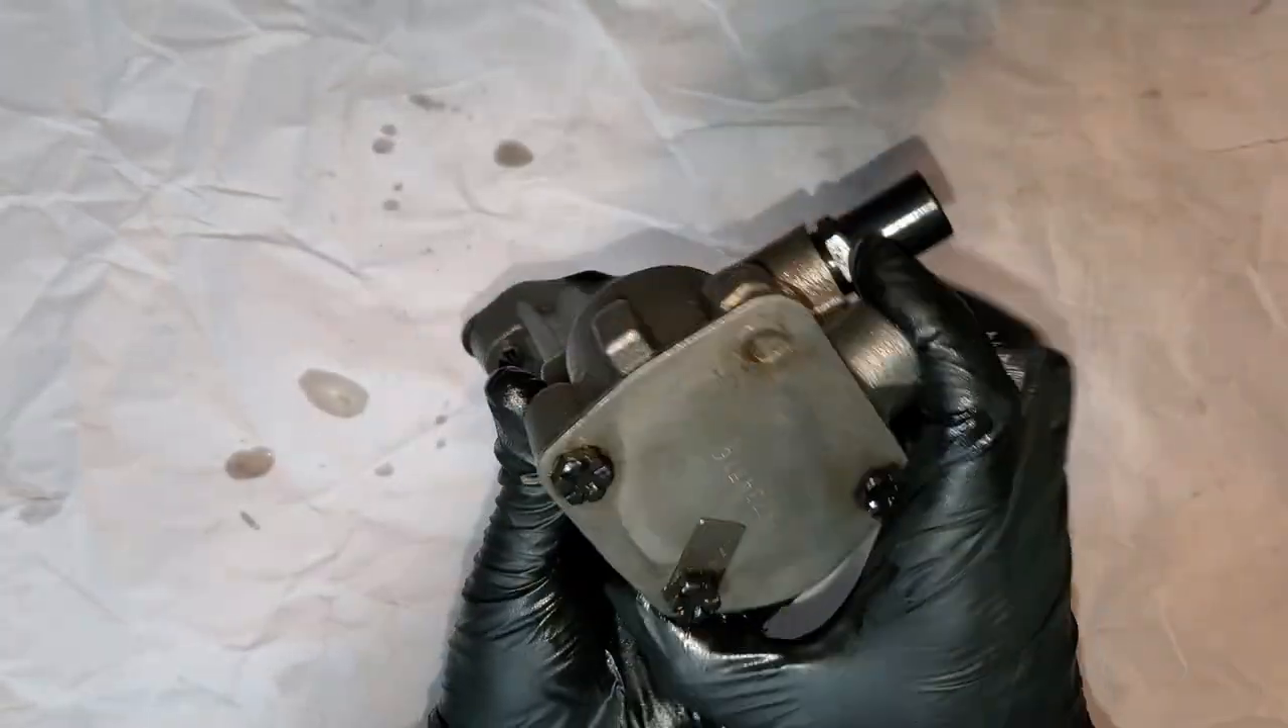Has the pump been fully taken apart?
No.